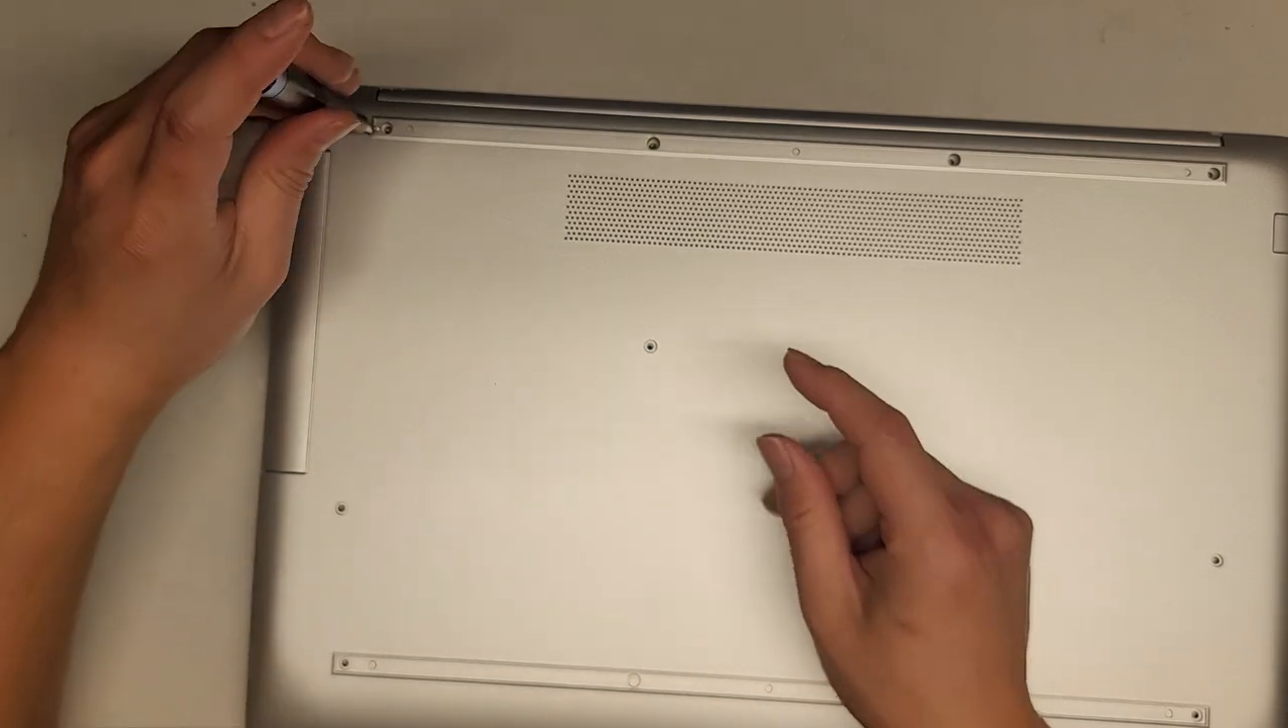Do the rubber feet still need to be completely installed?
Yes.